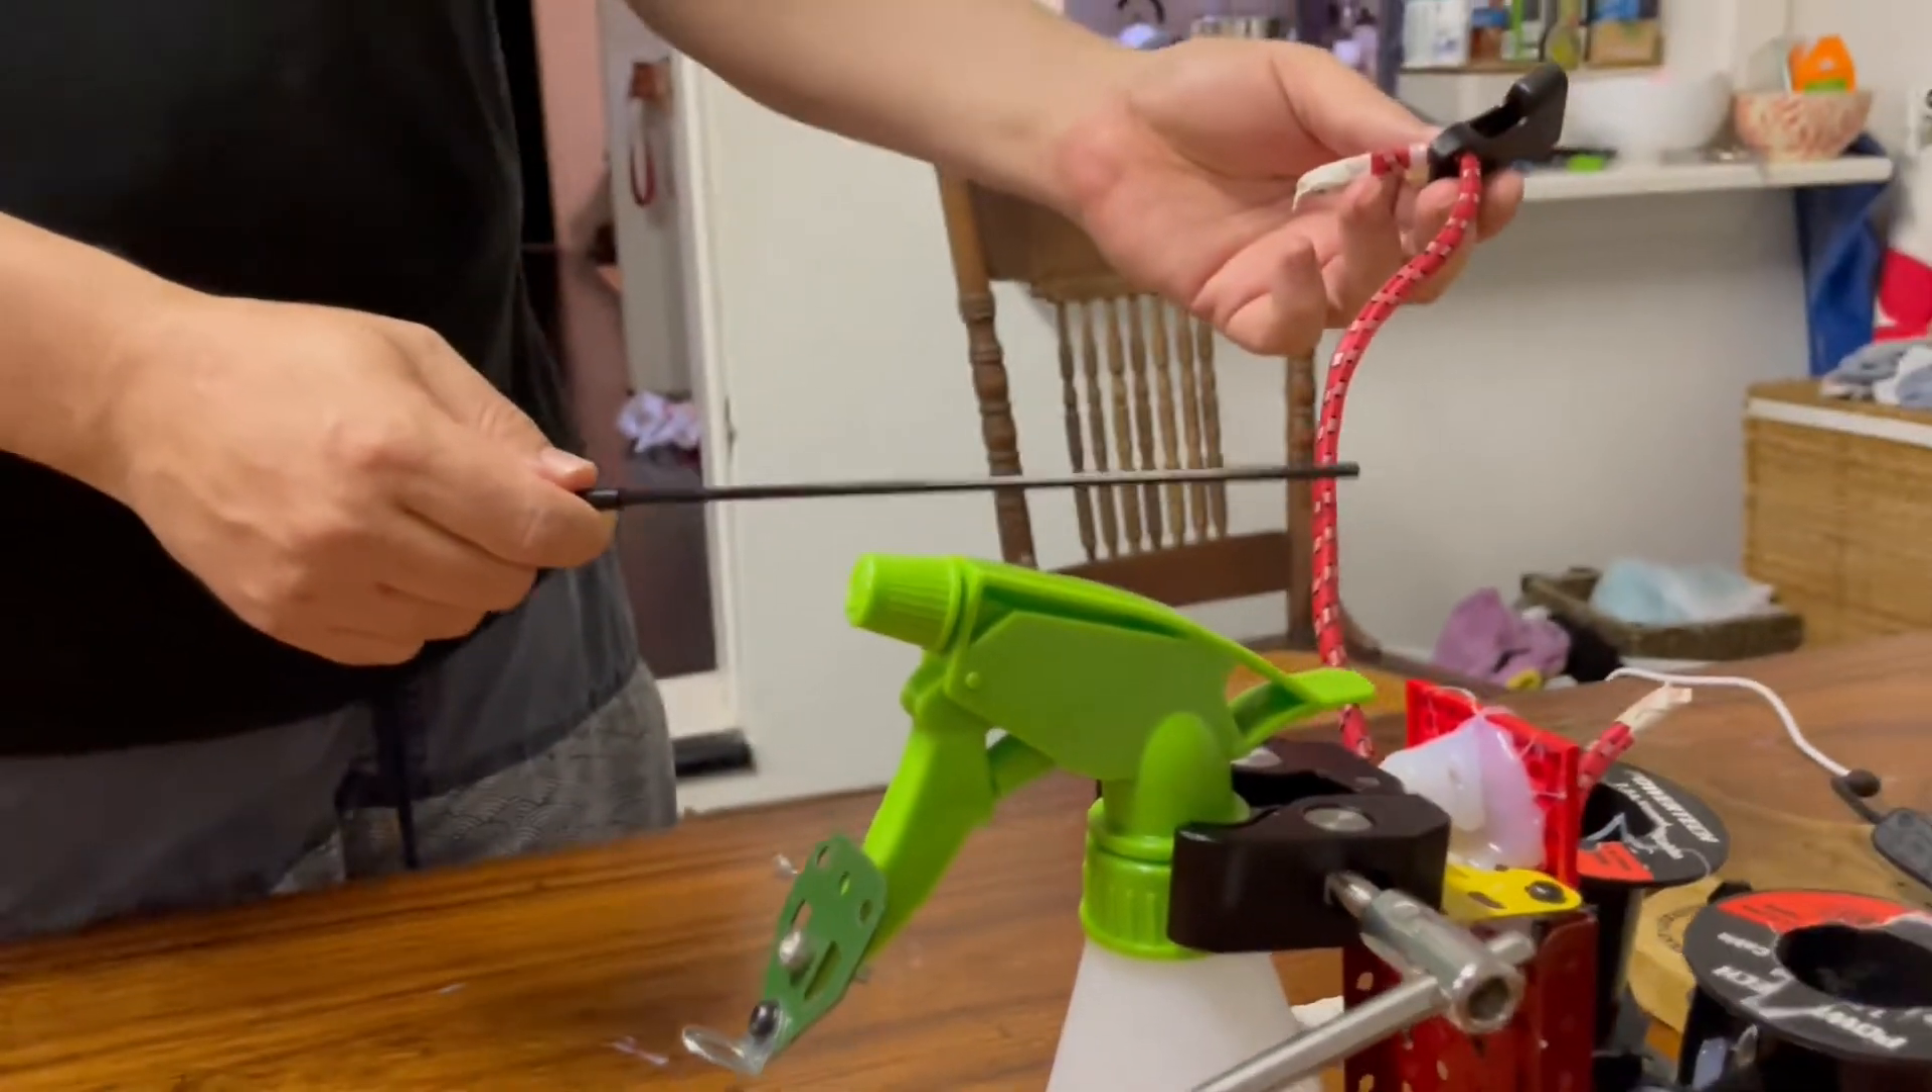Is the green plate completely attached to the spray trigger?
Yes.